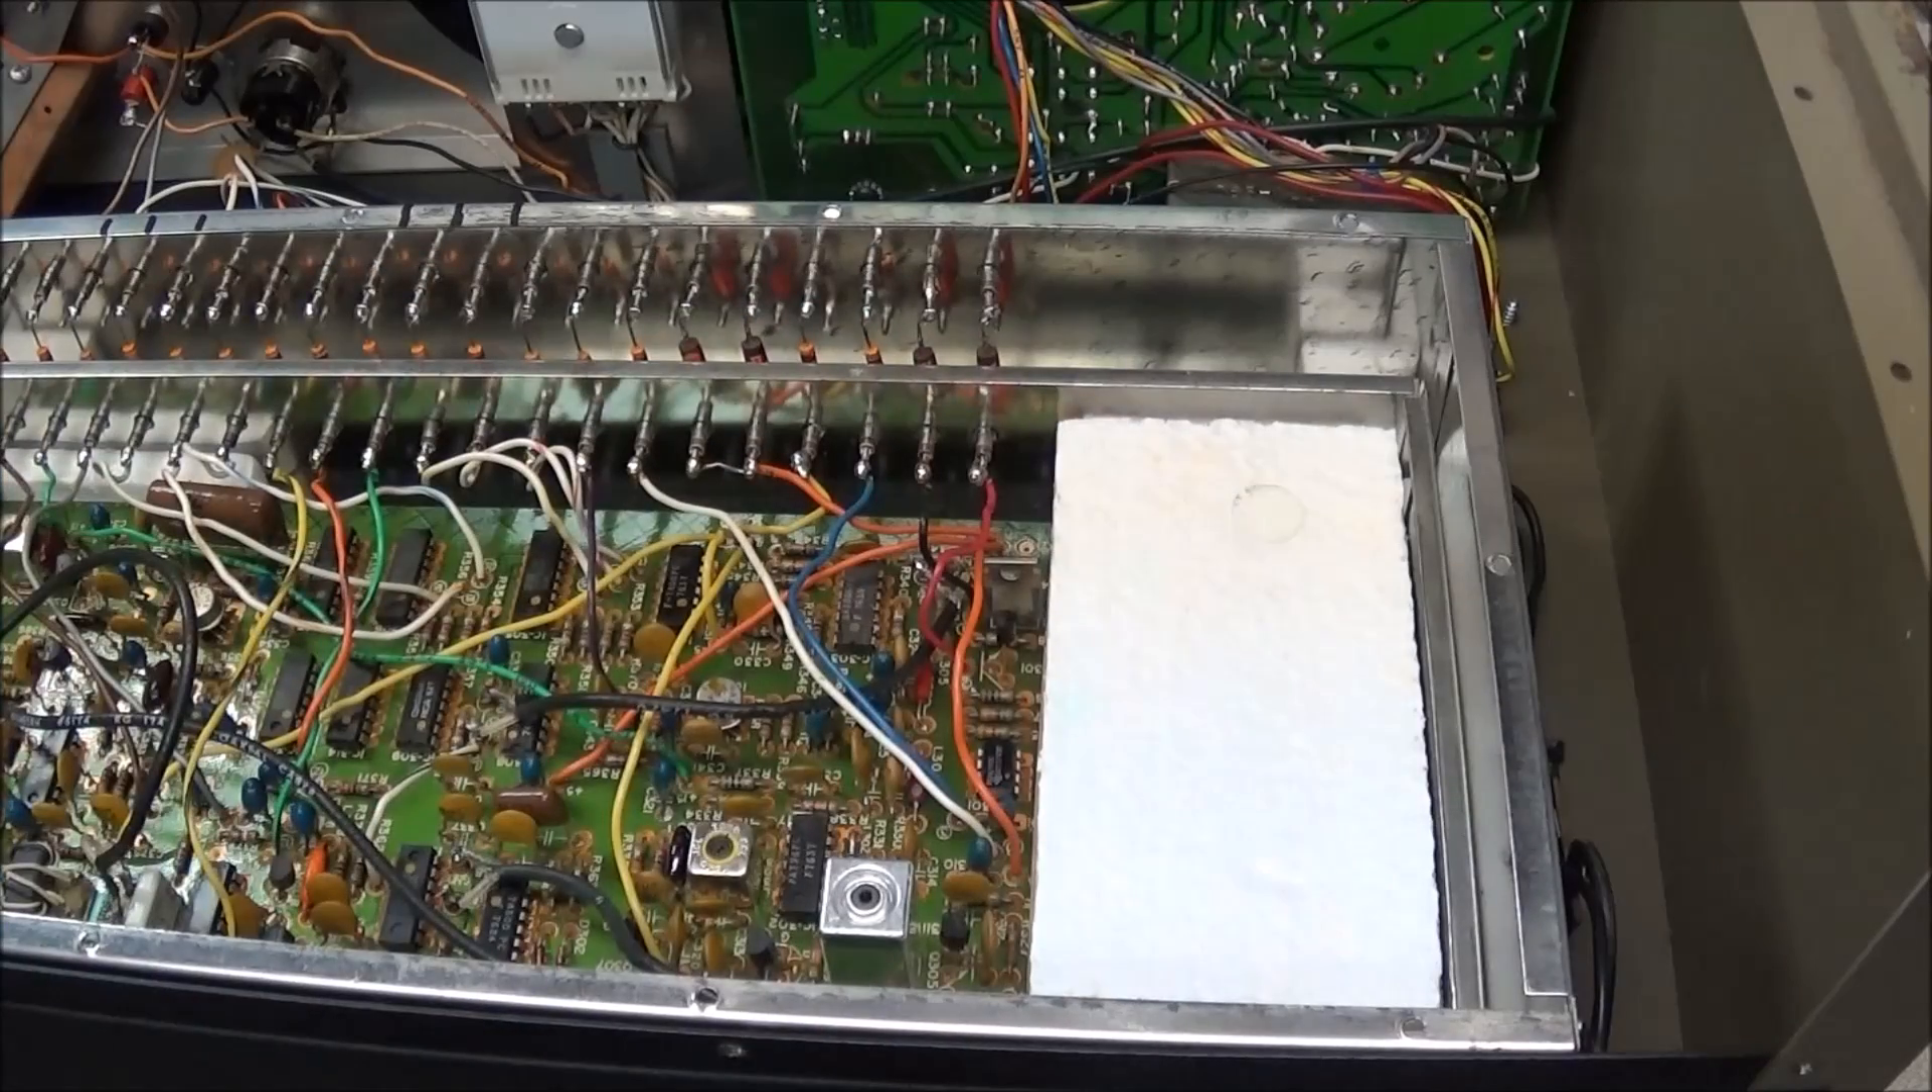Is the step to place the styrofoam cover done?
Yes.